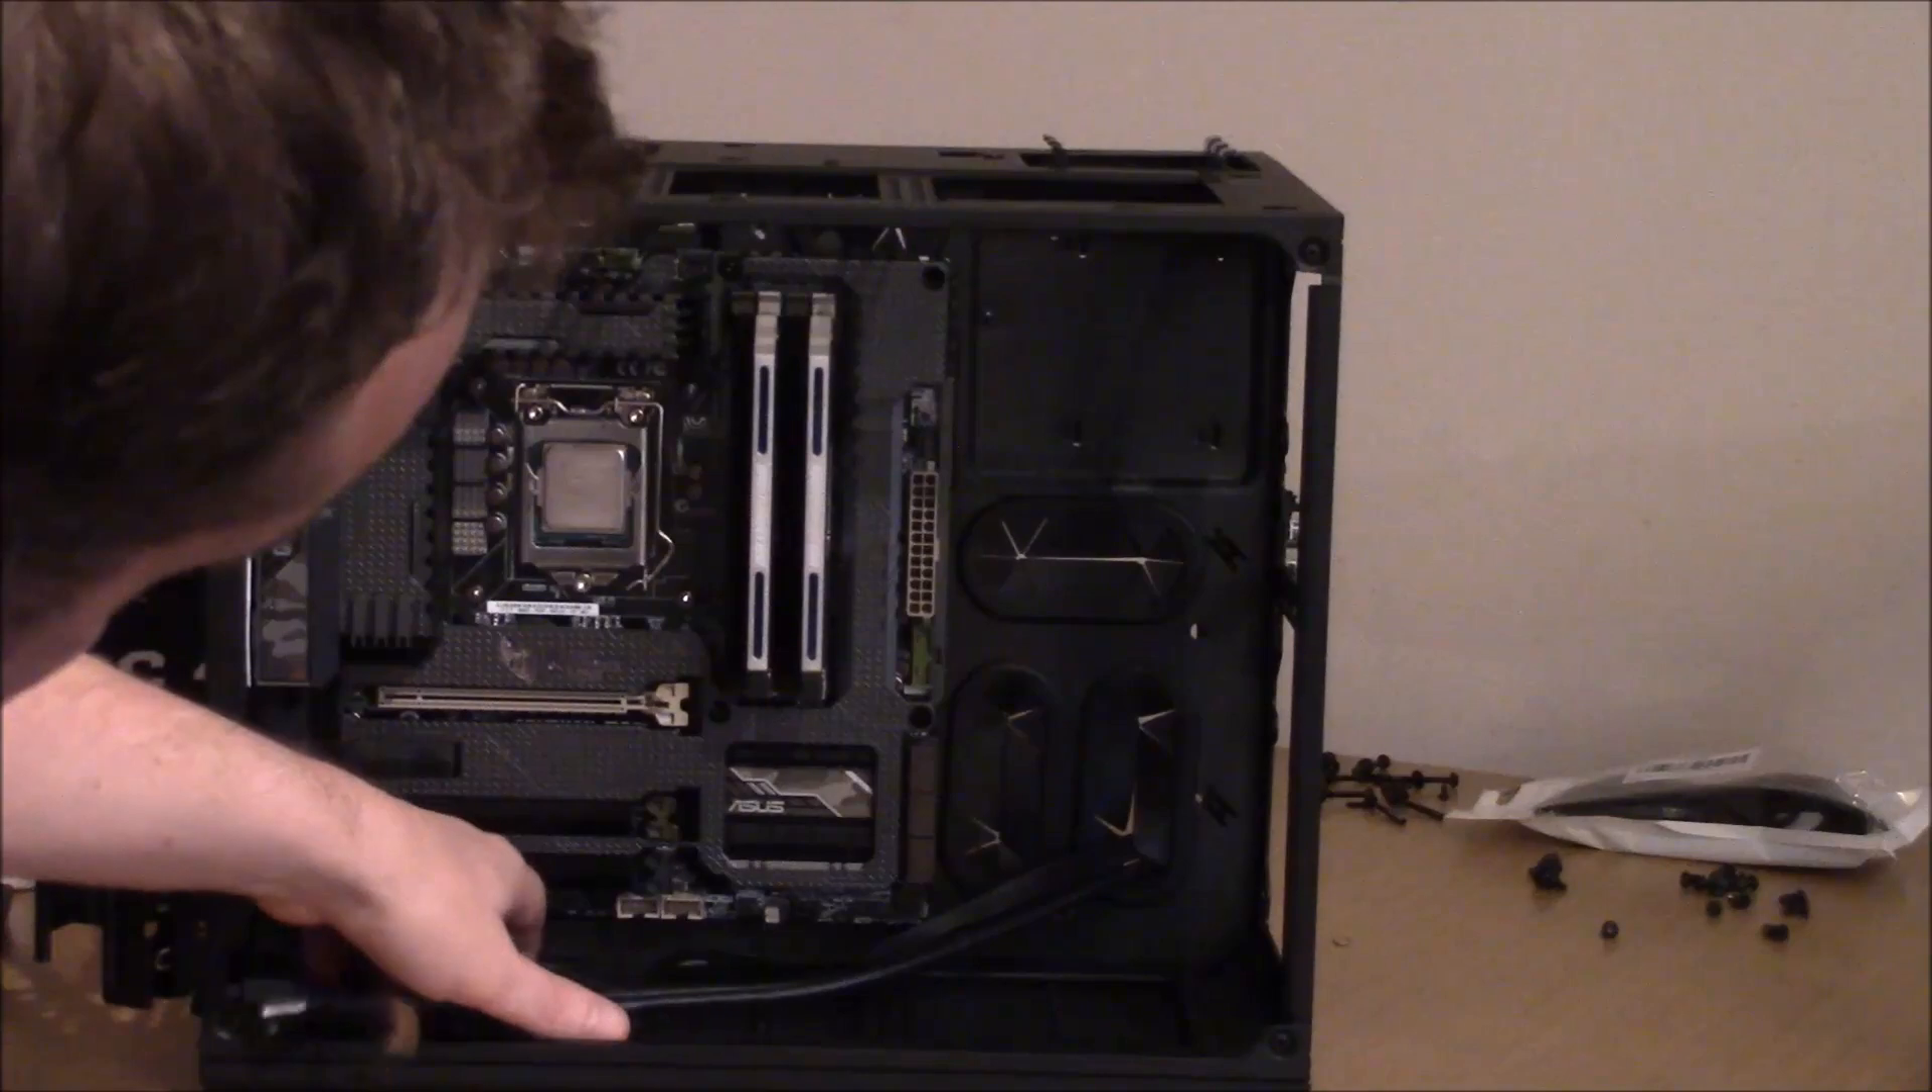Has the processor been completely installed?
Yes.